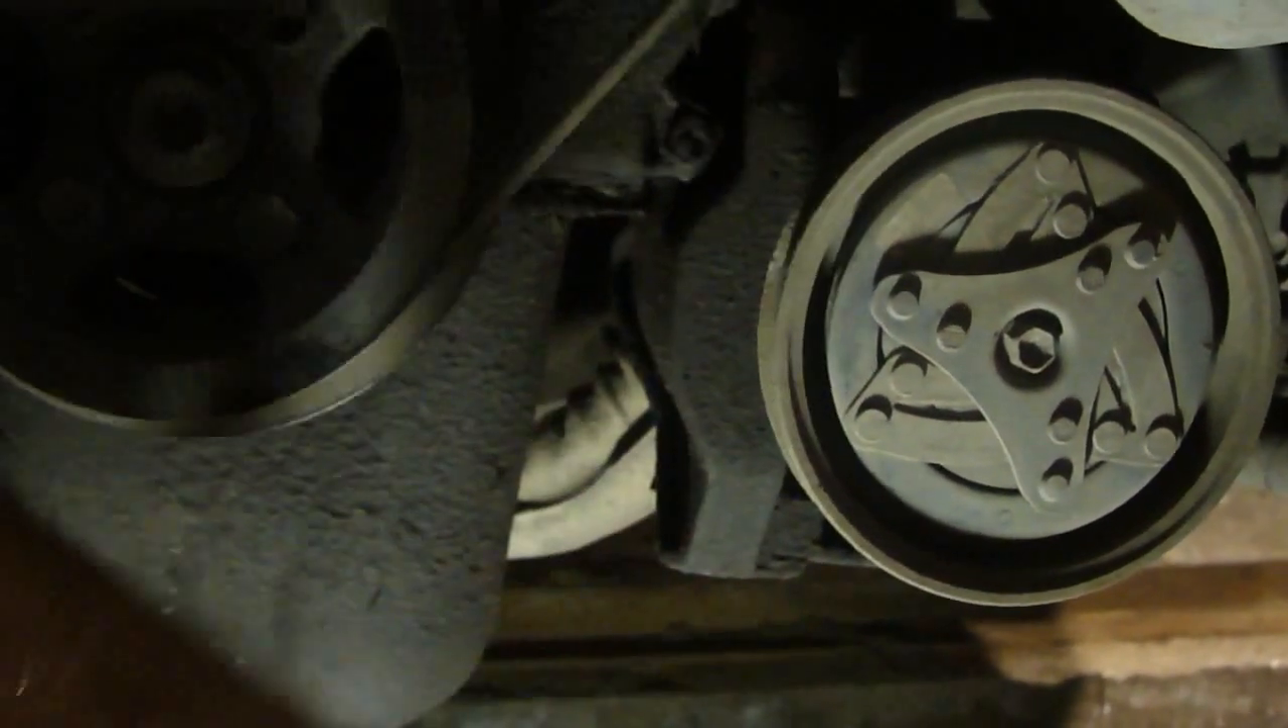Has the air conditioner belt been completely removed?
Yes.